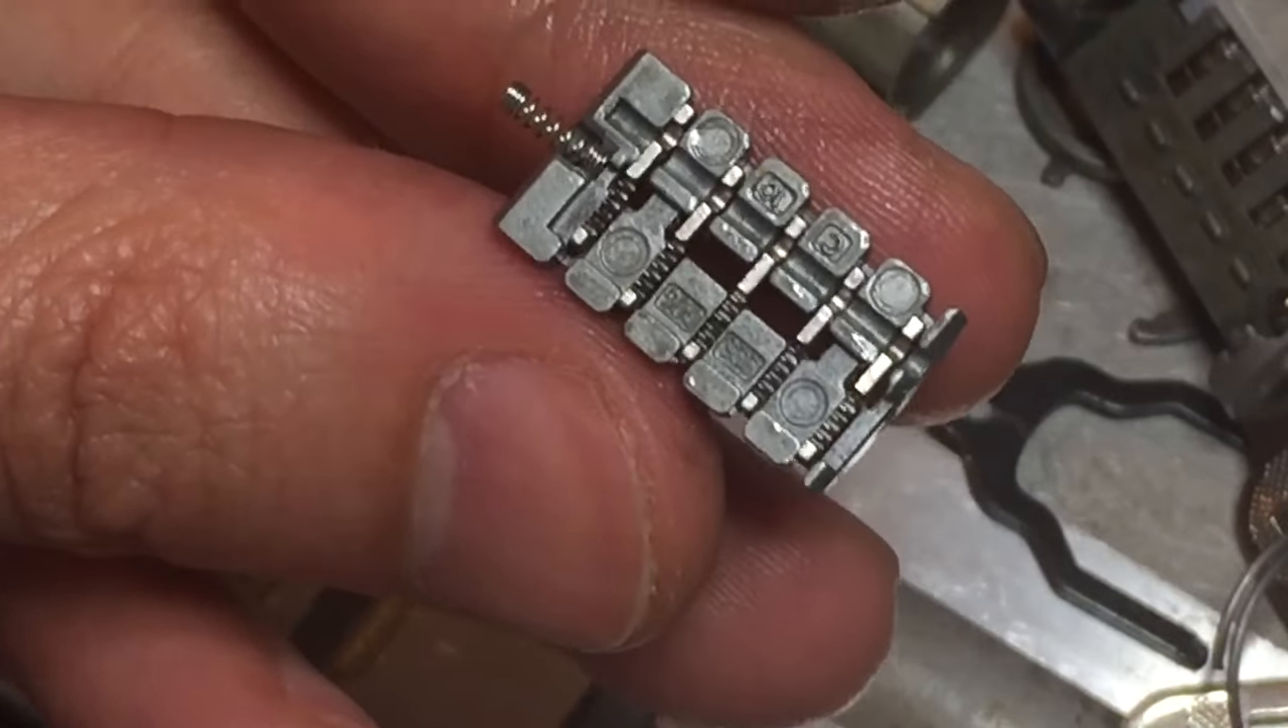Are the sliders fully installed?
Yes.